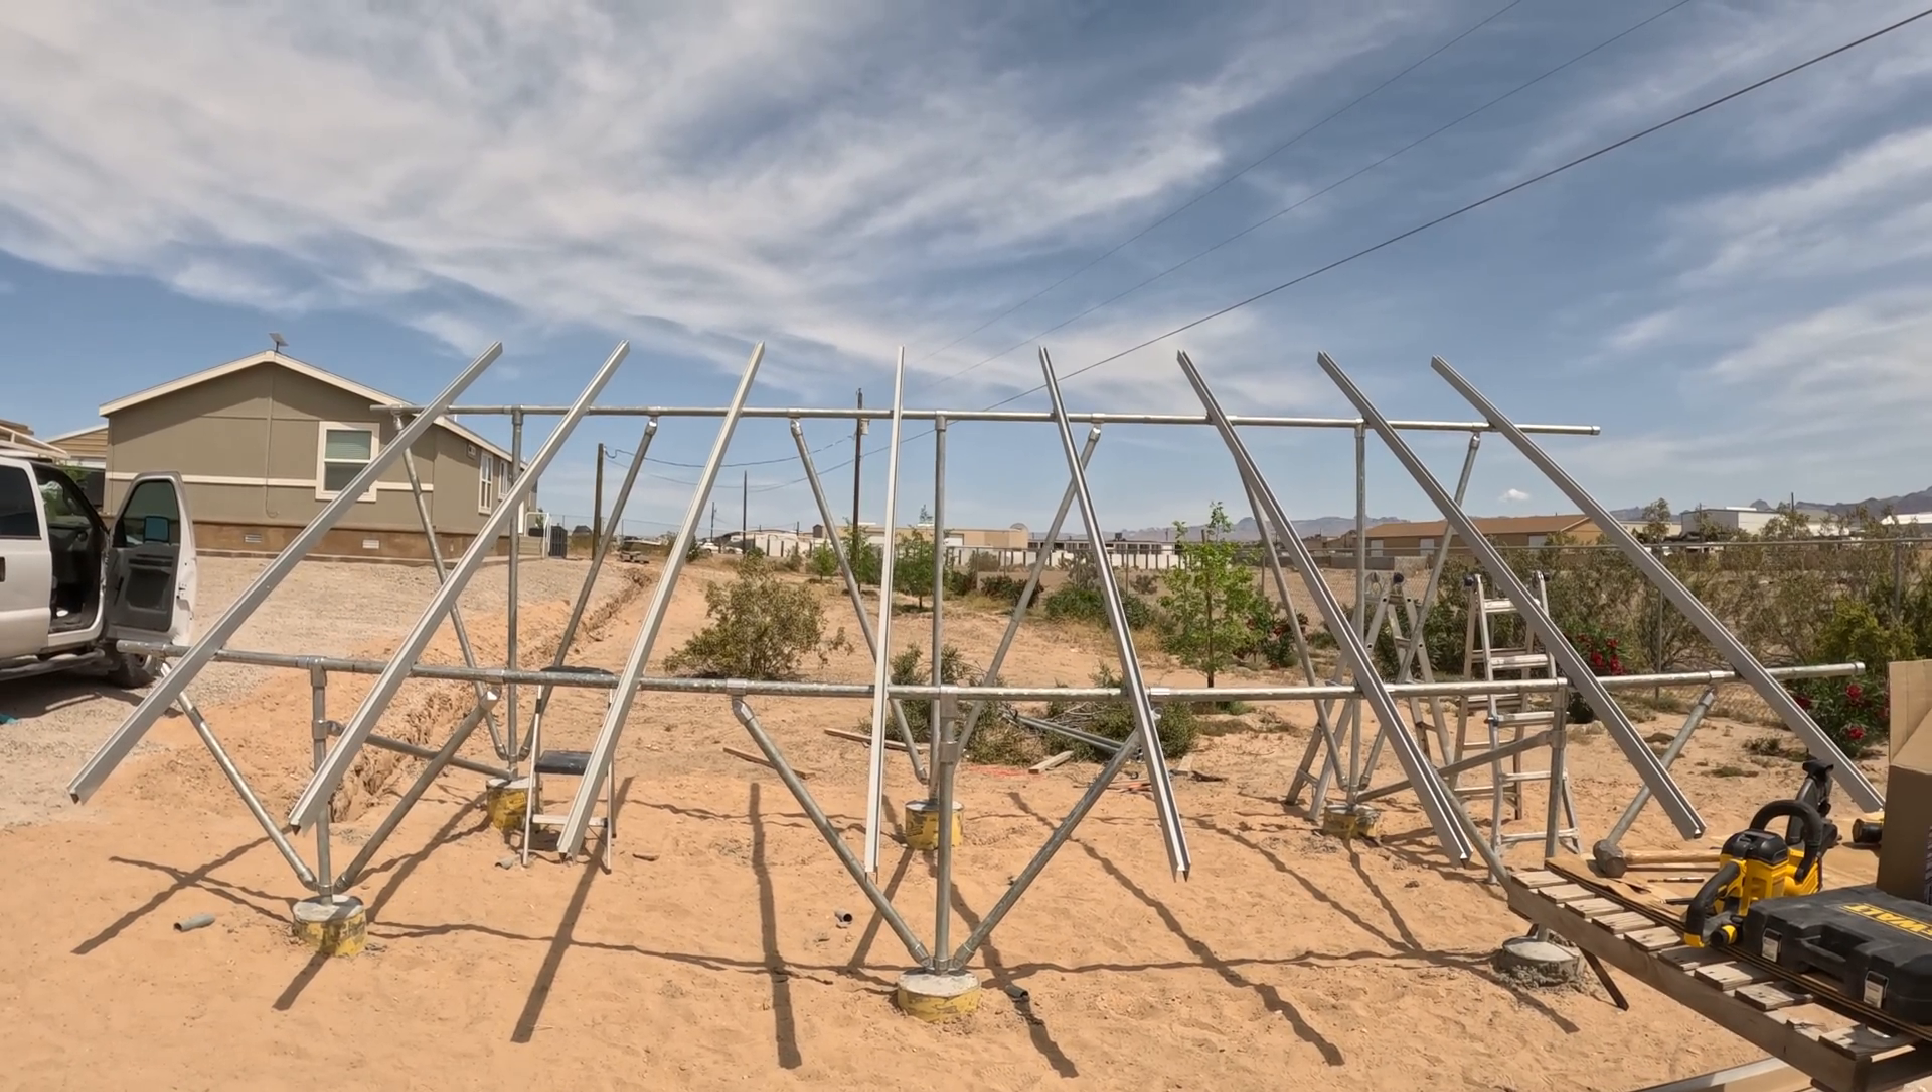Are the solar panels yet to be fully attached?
Yes.